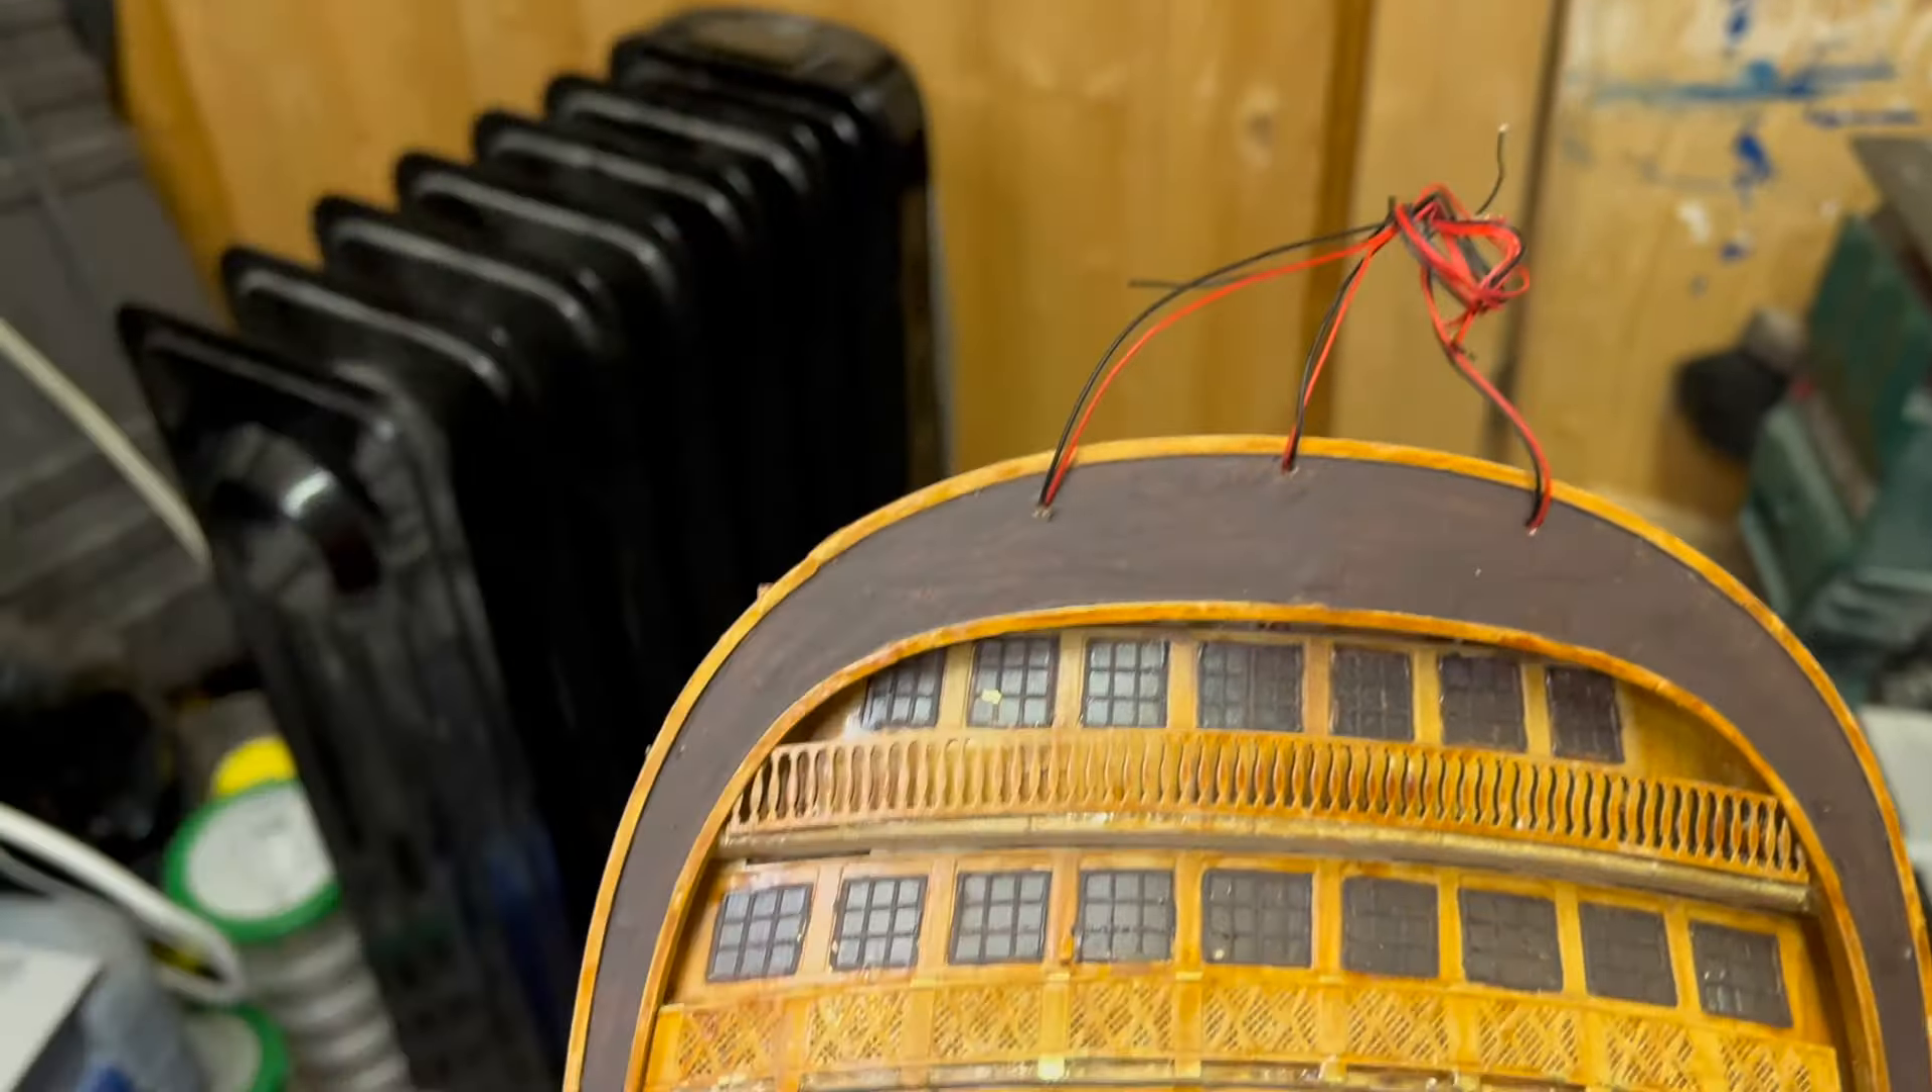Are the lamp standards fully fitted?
No.